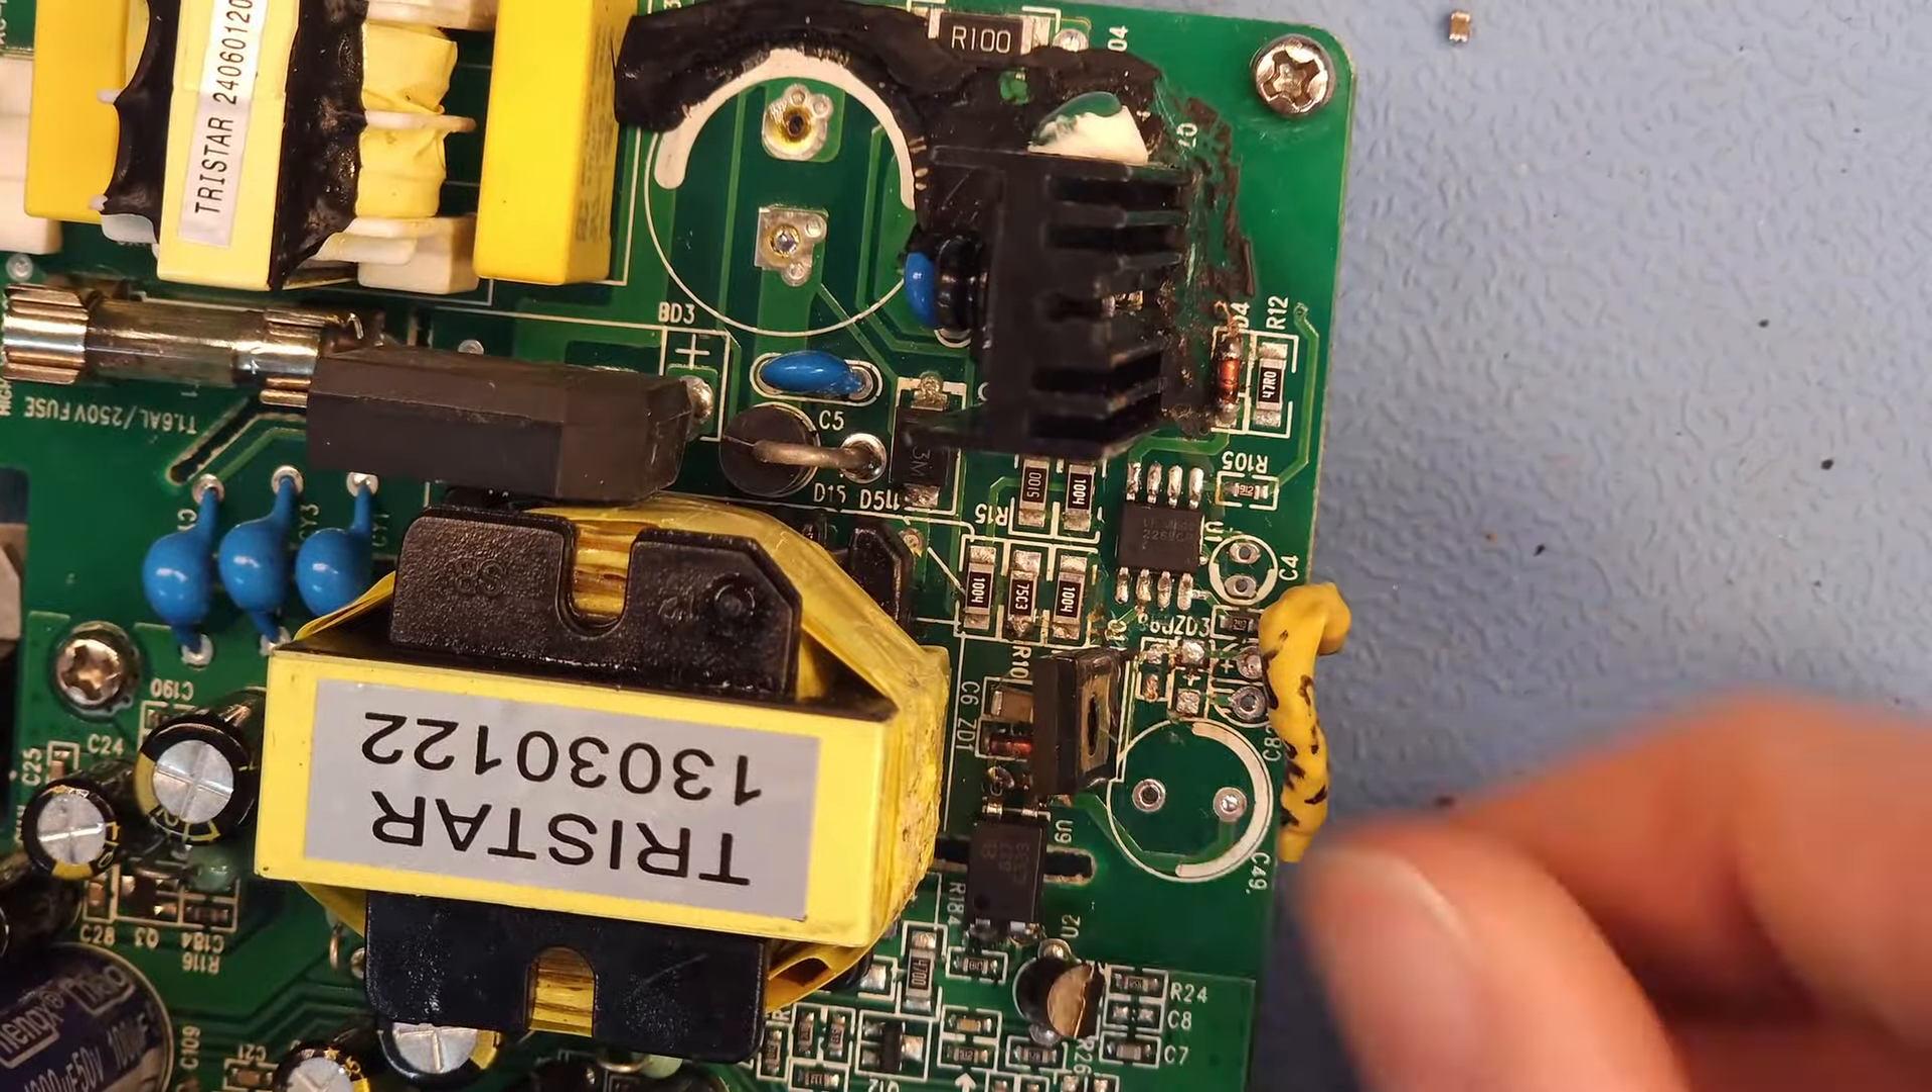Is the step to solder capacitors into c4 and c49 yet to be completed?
Yes.